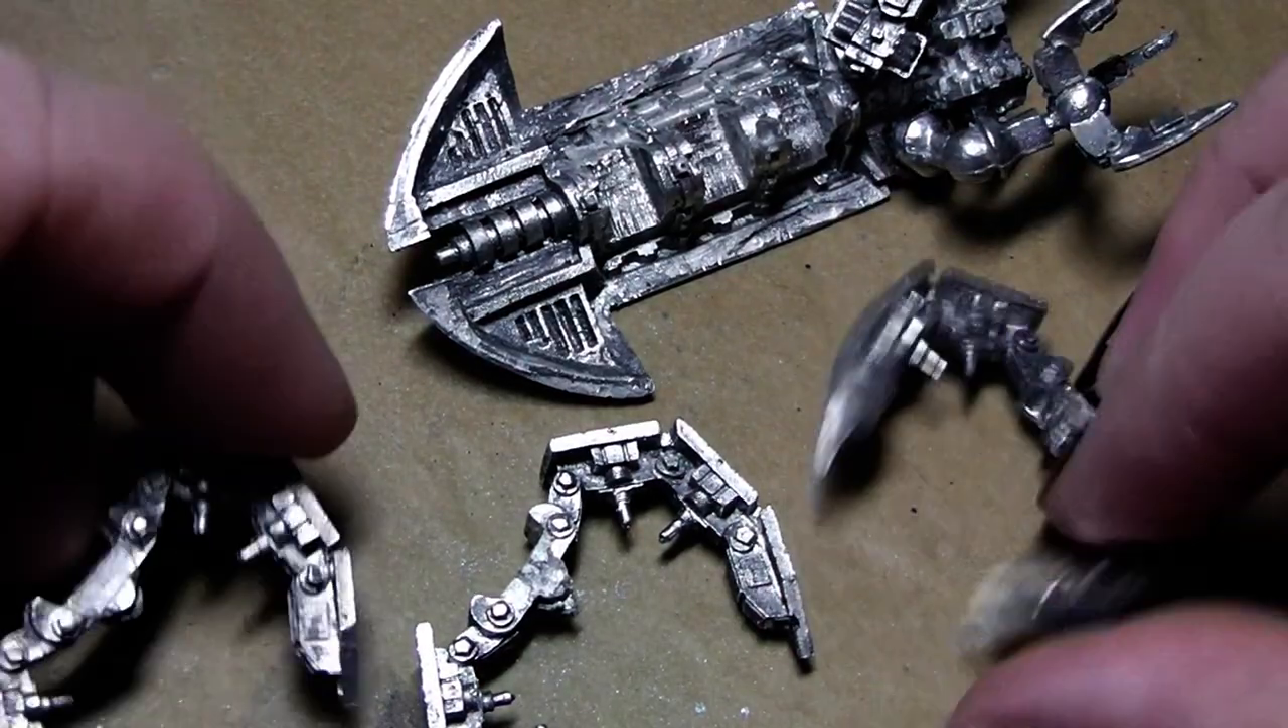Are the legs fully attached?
No.